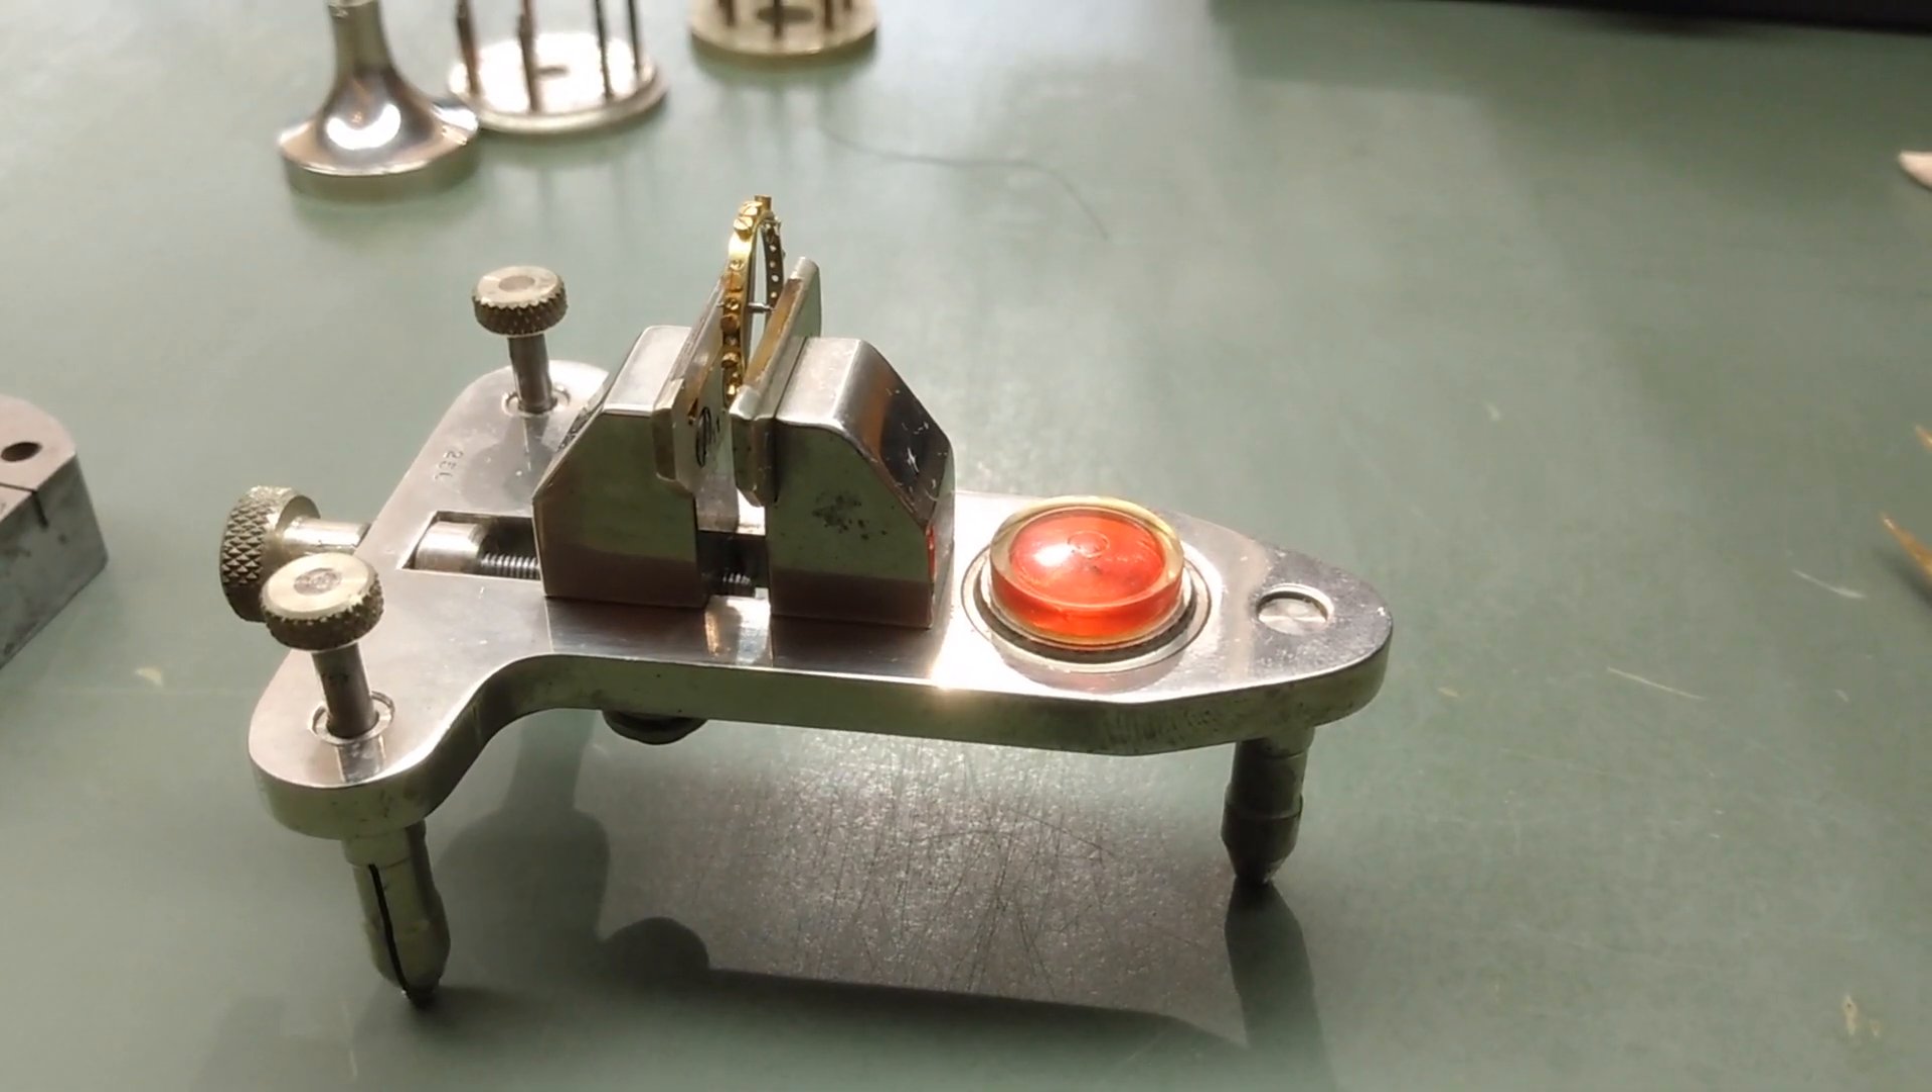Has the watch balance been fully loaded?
Yes.